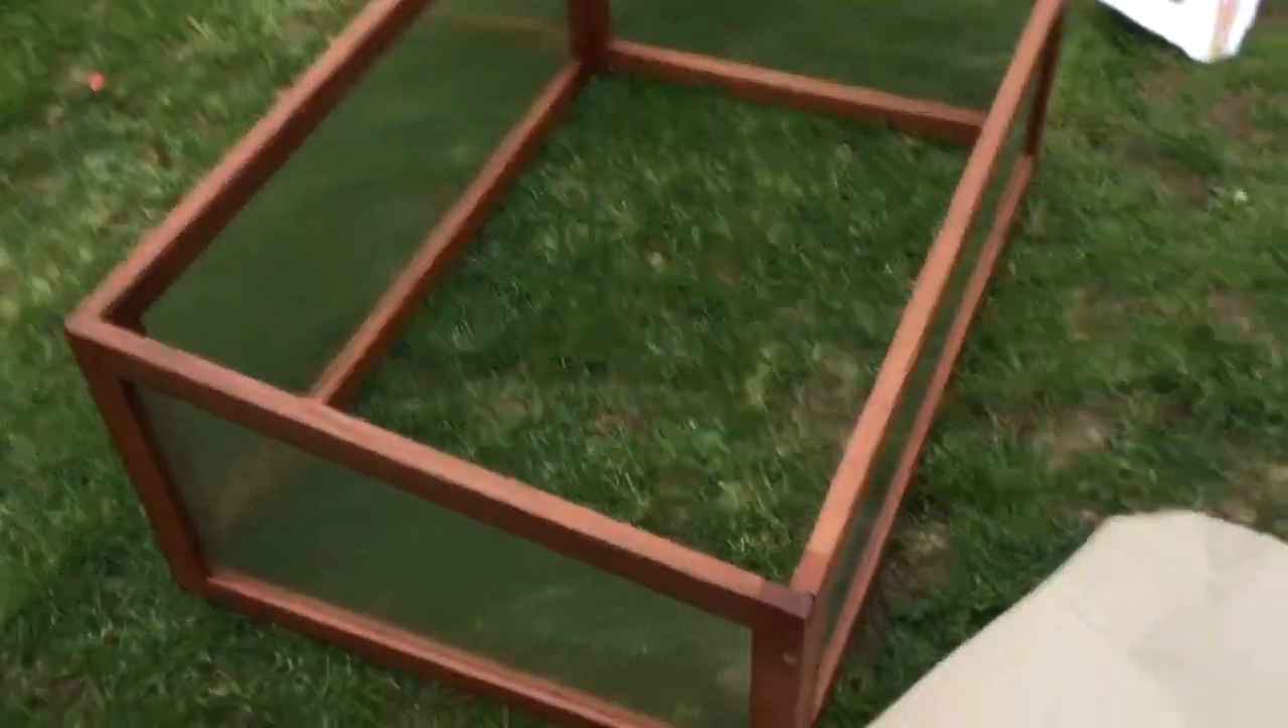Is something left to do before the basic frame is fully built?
No.